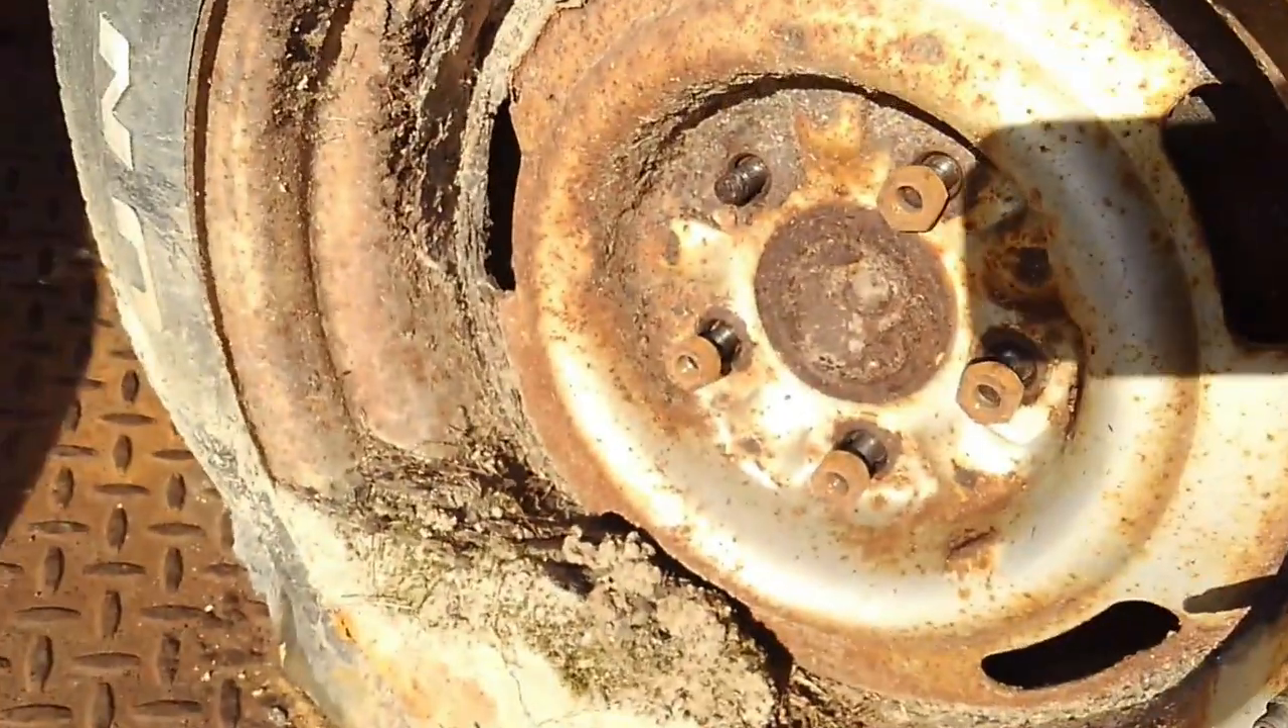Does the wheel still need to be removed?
Yes.